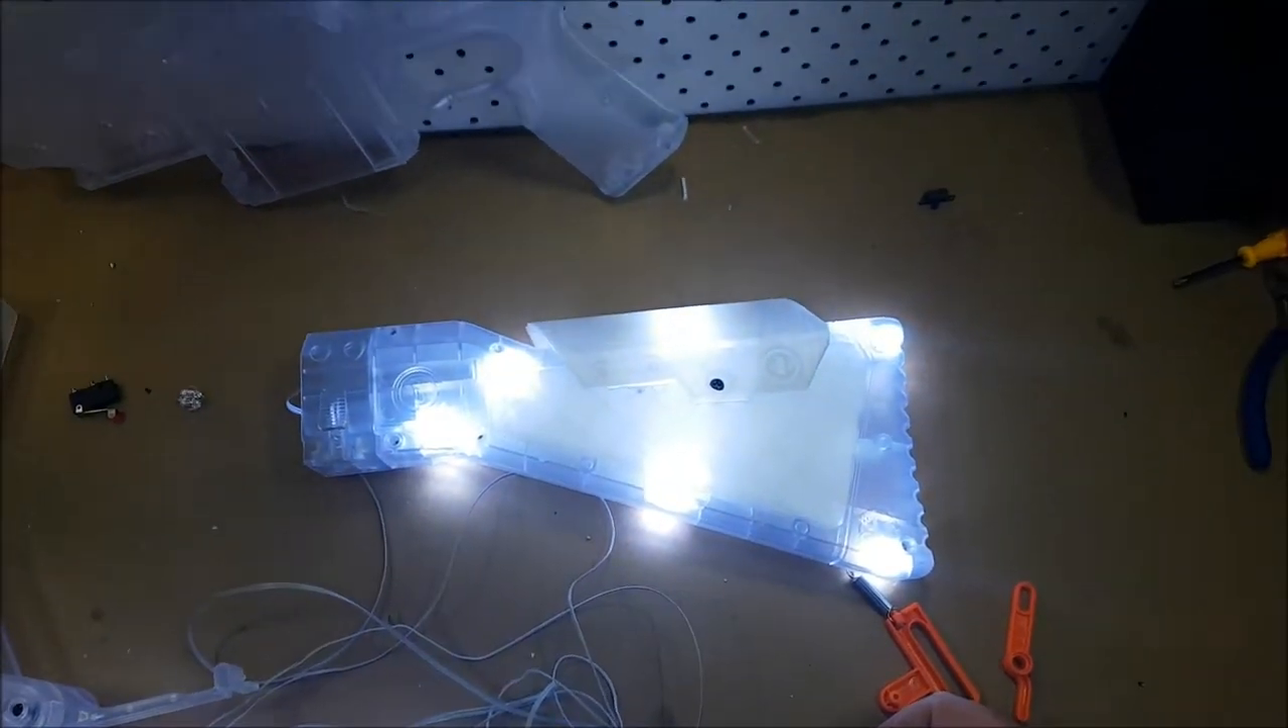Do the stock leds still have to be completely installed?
No.